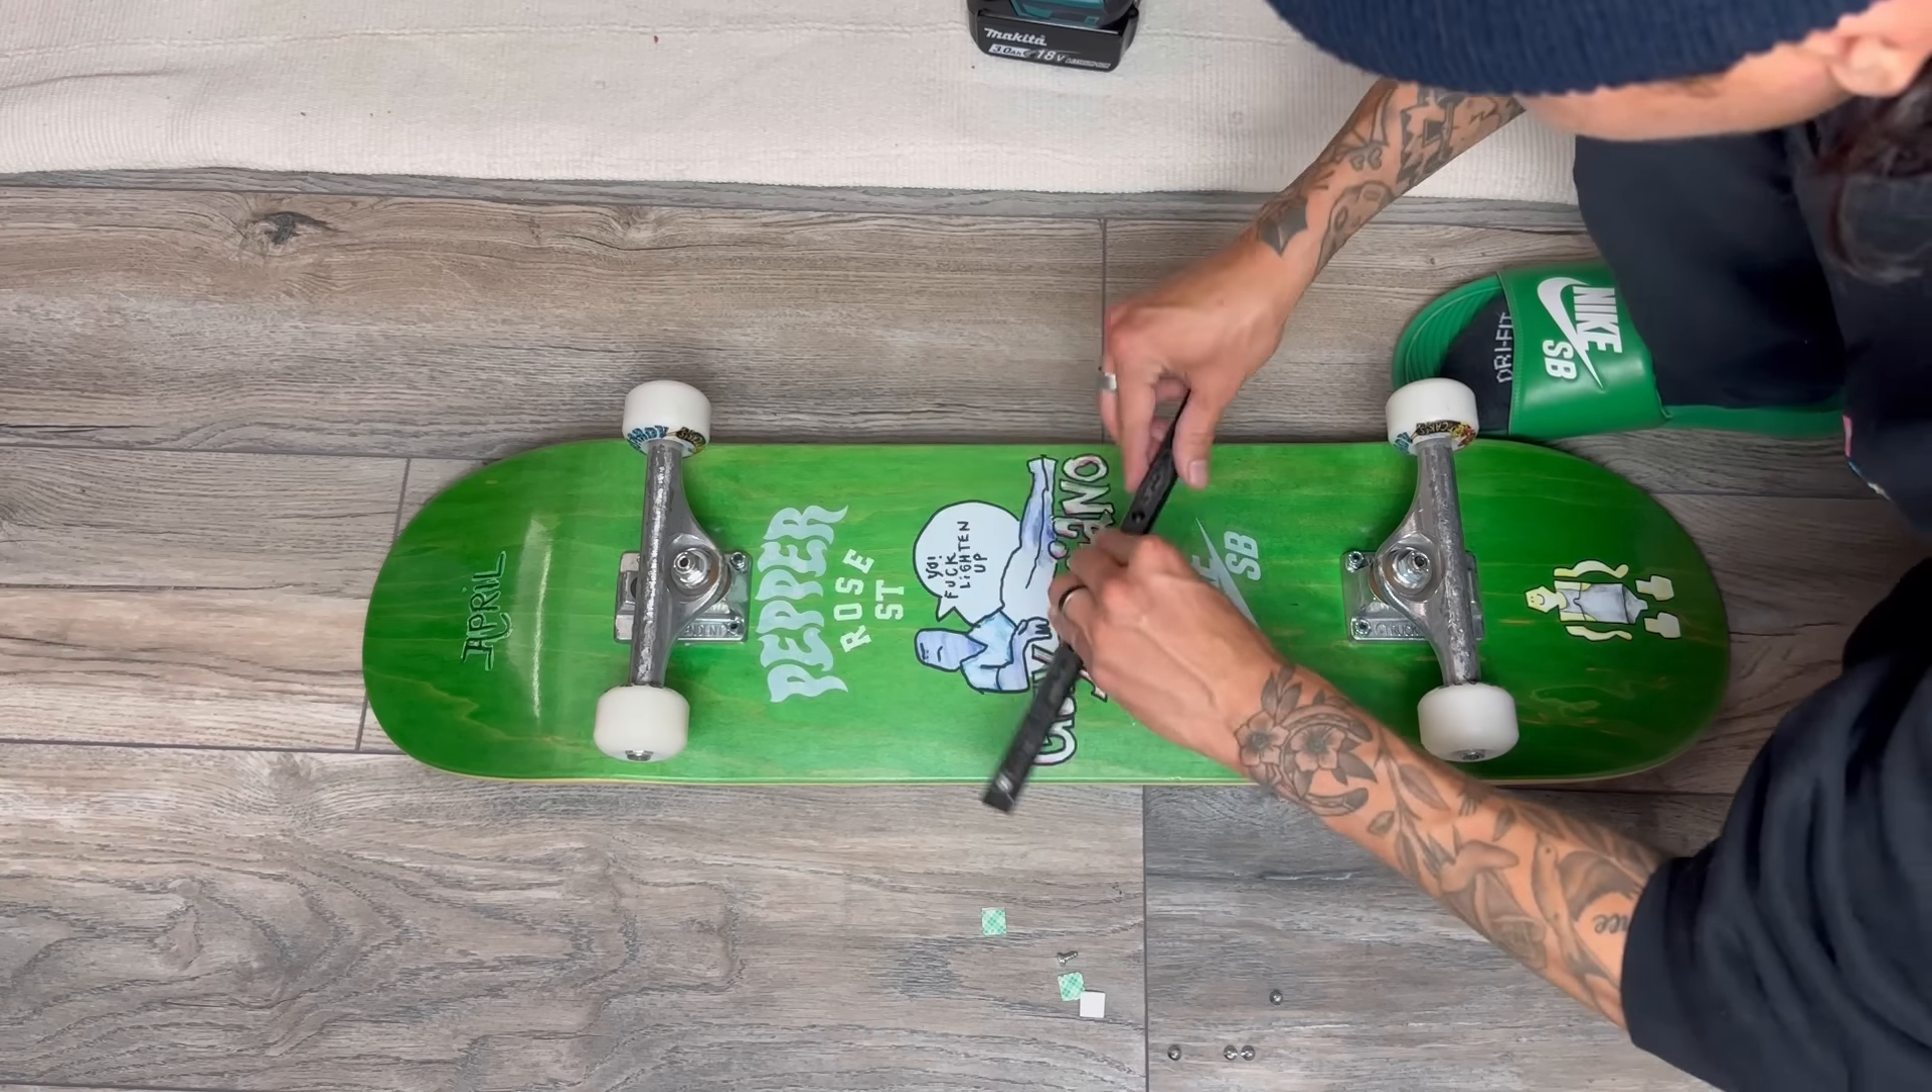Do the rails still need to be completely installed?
Yes.